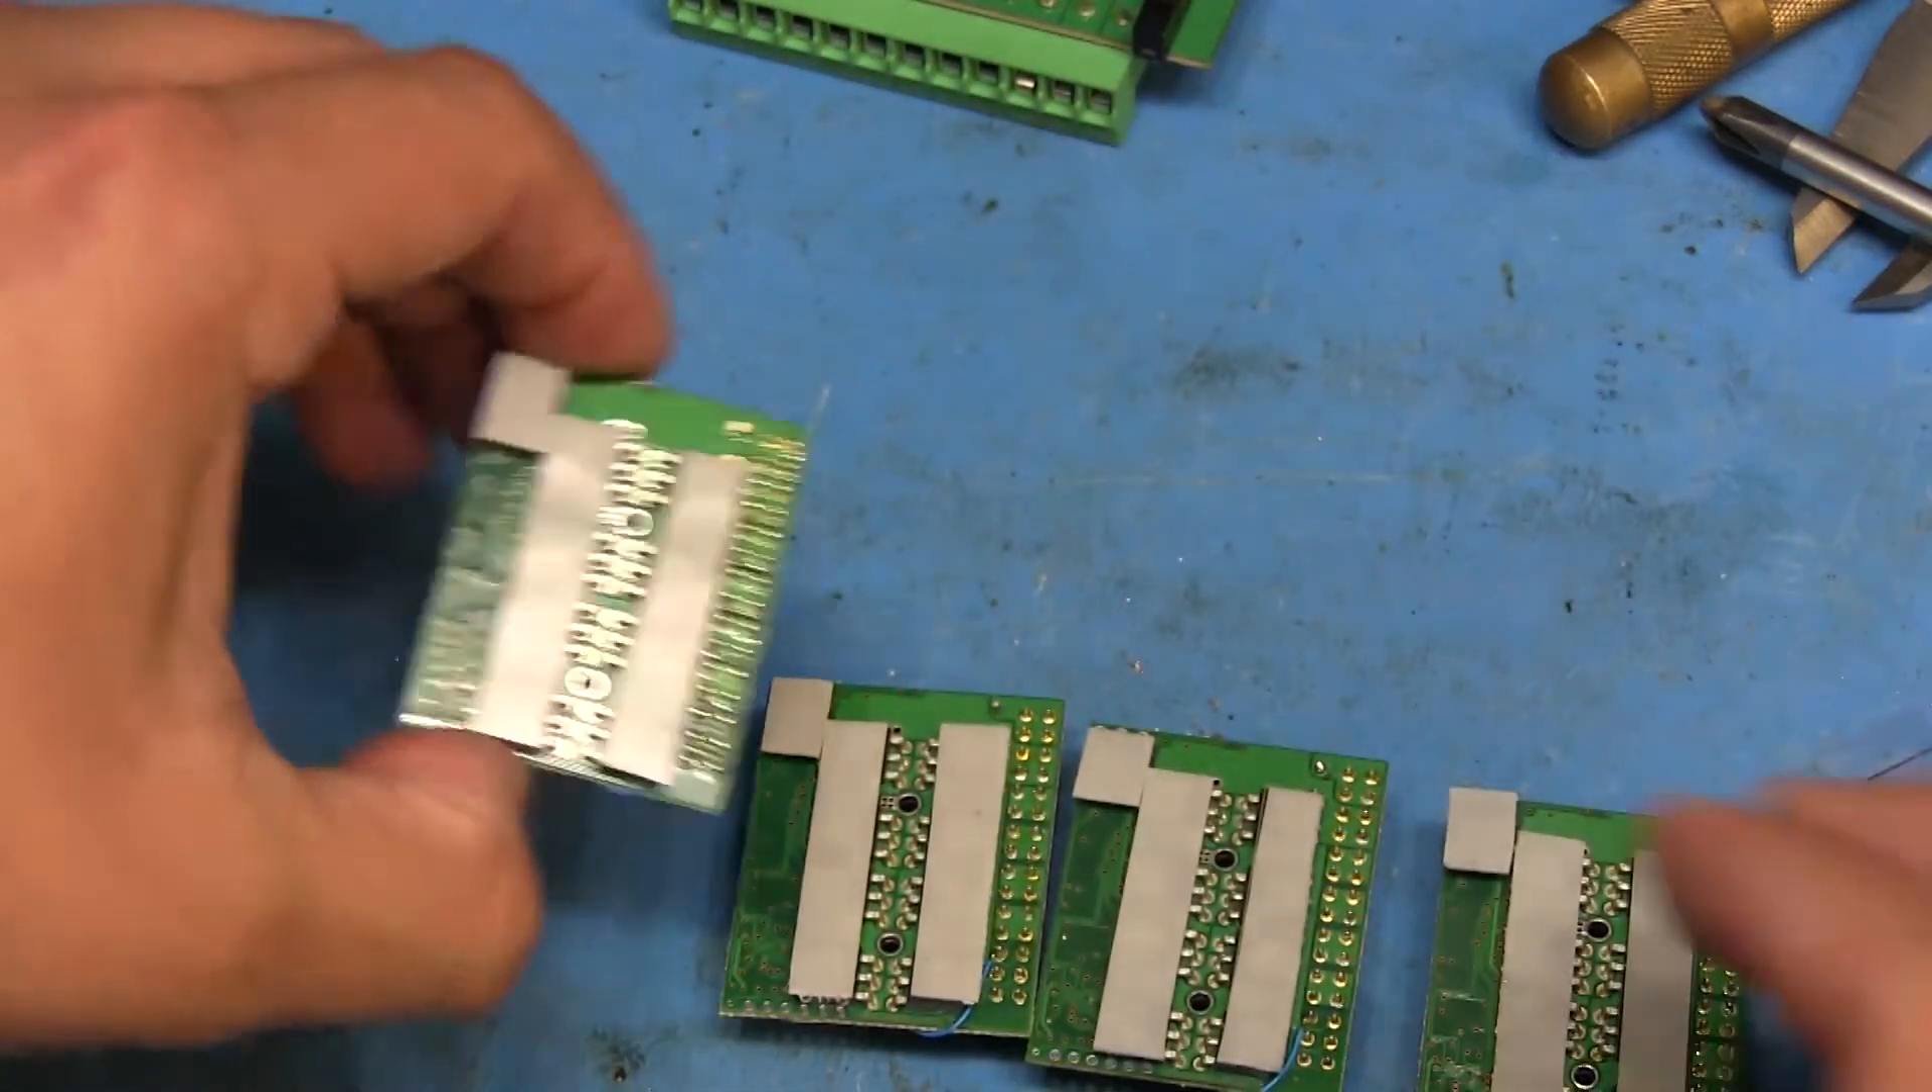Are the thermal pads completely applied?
Yes.